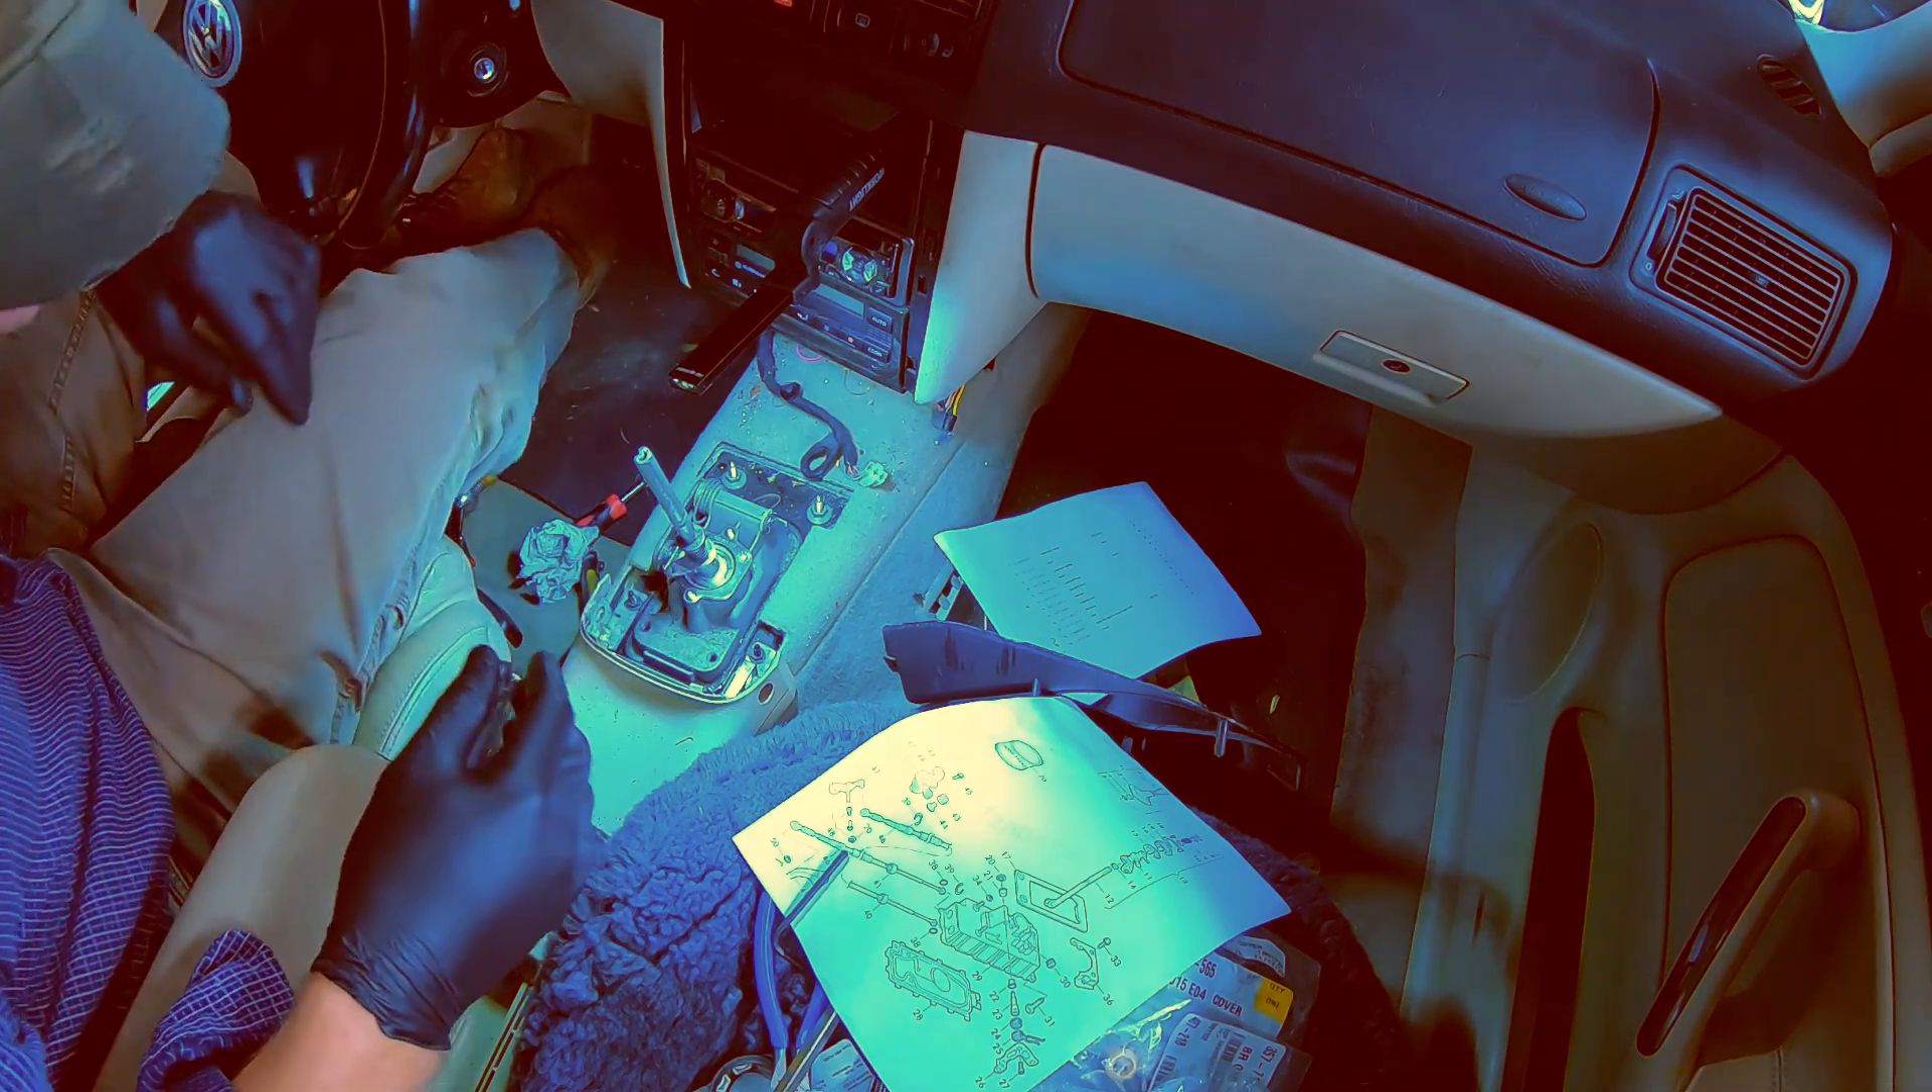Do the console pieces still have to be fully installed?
Yes.